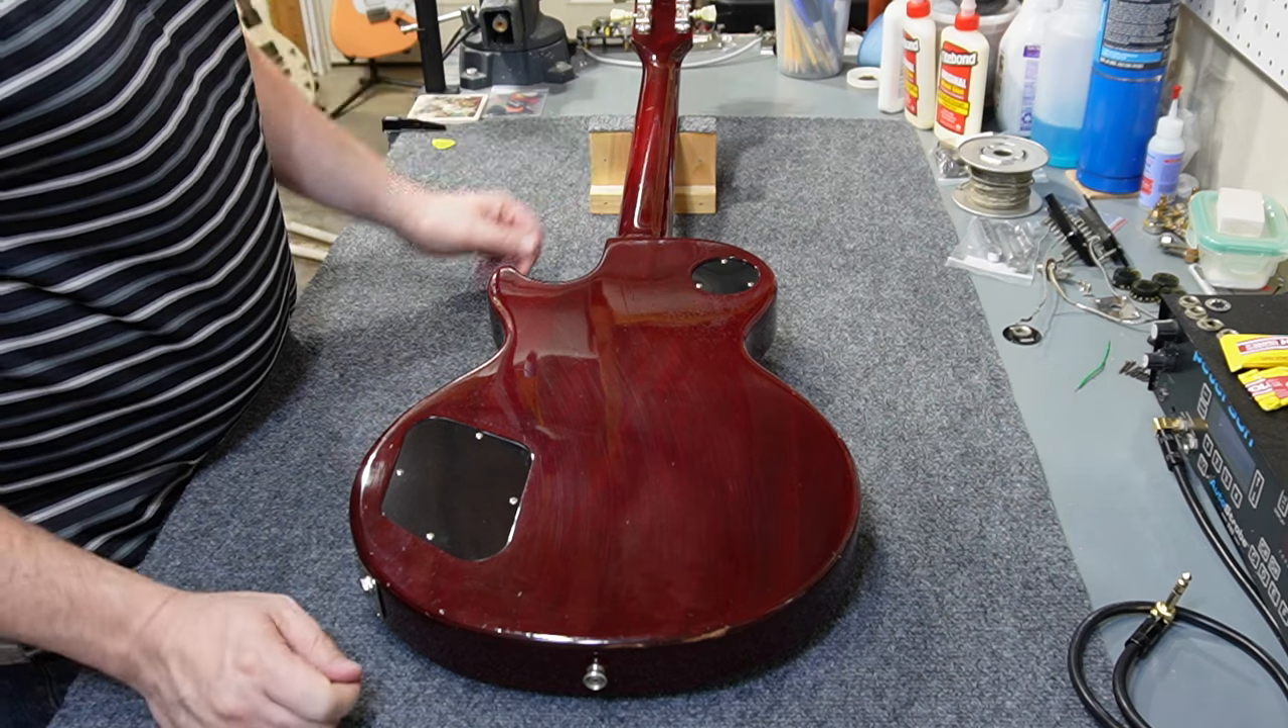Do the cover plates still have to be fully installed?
No.